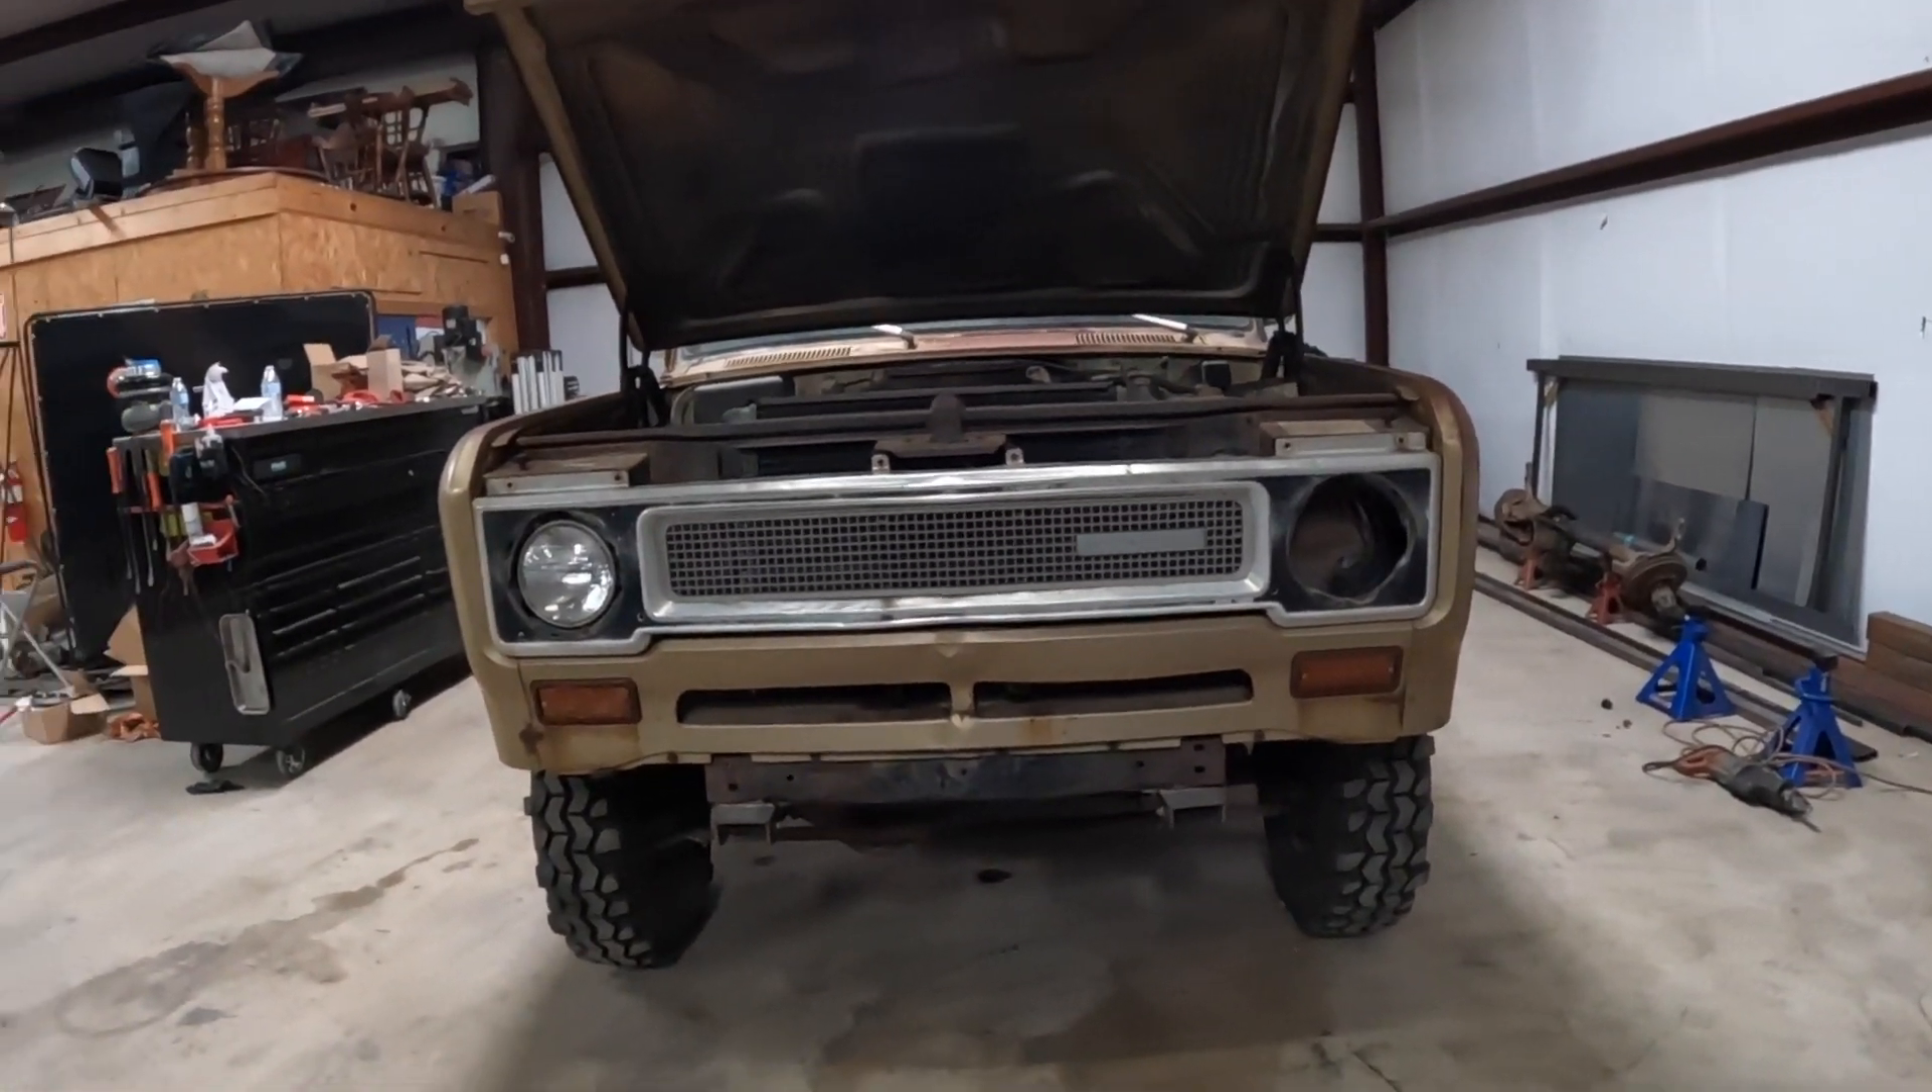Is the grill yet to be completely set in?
No.